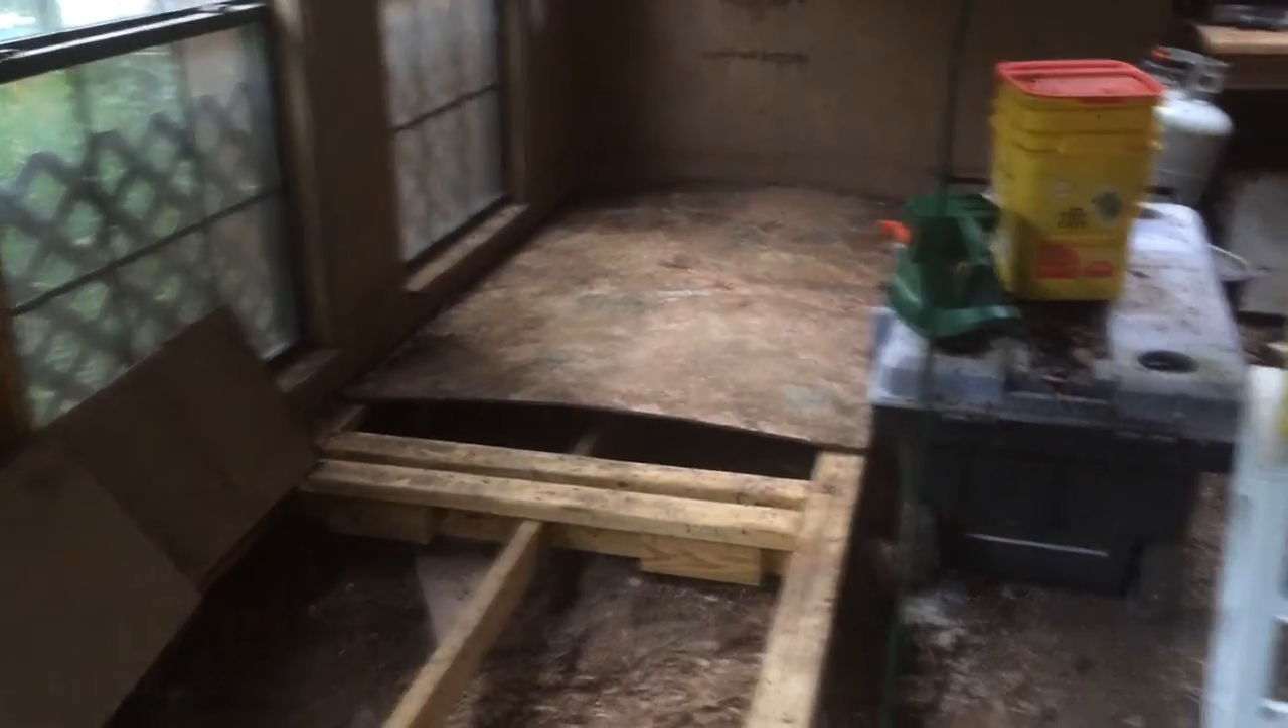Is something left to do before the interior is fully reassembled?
Yes.